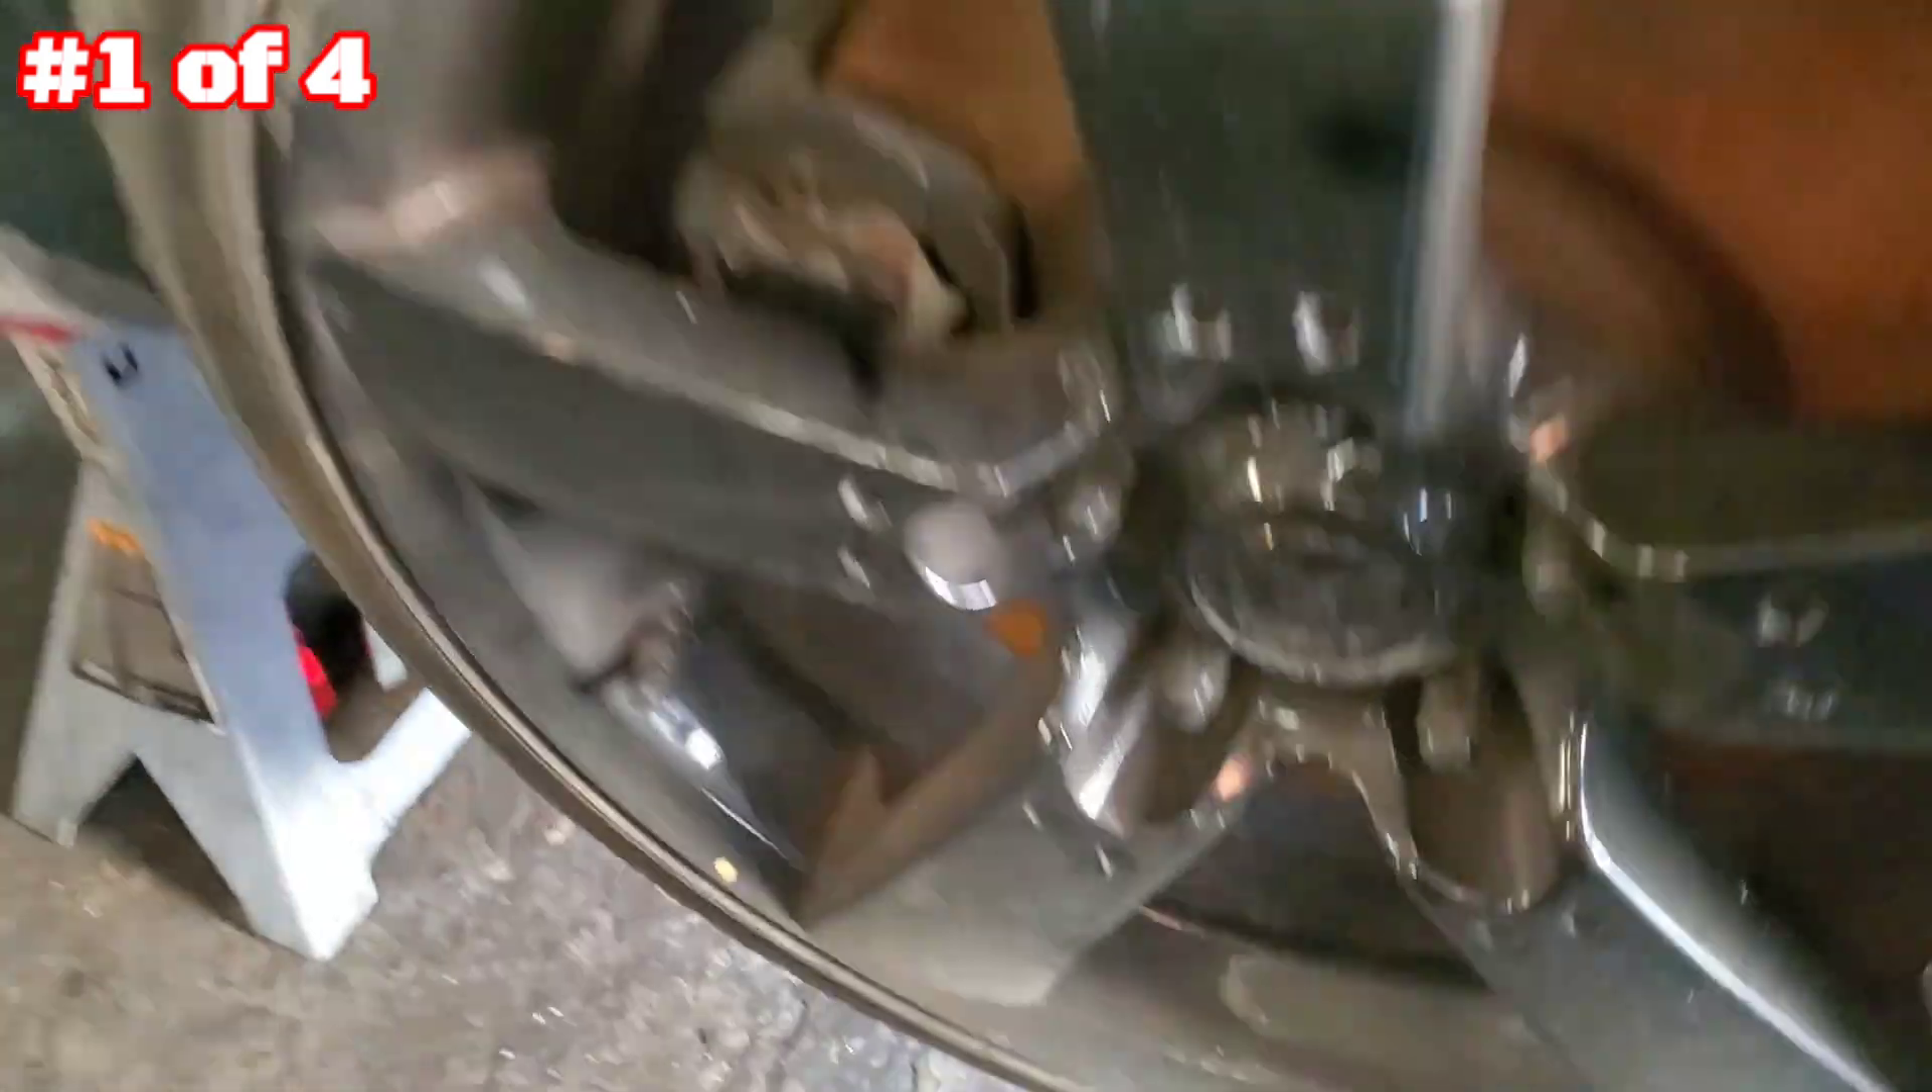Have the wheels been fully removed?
No.